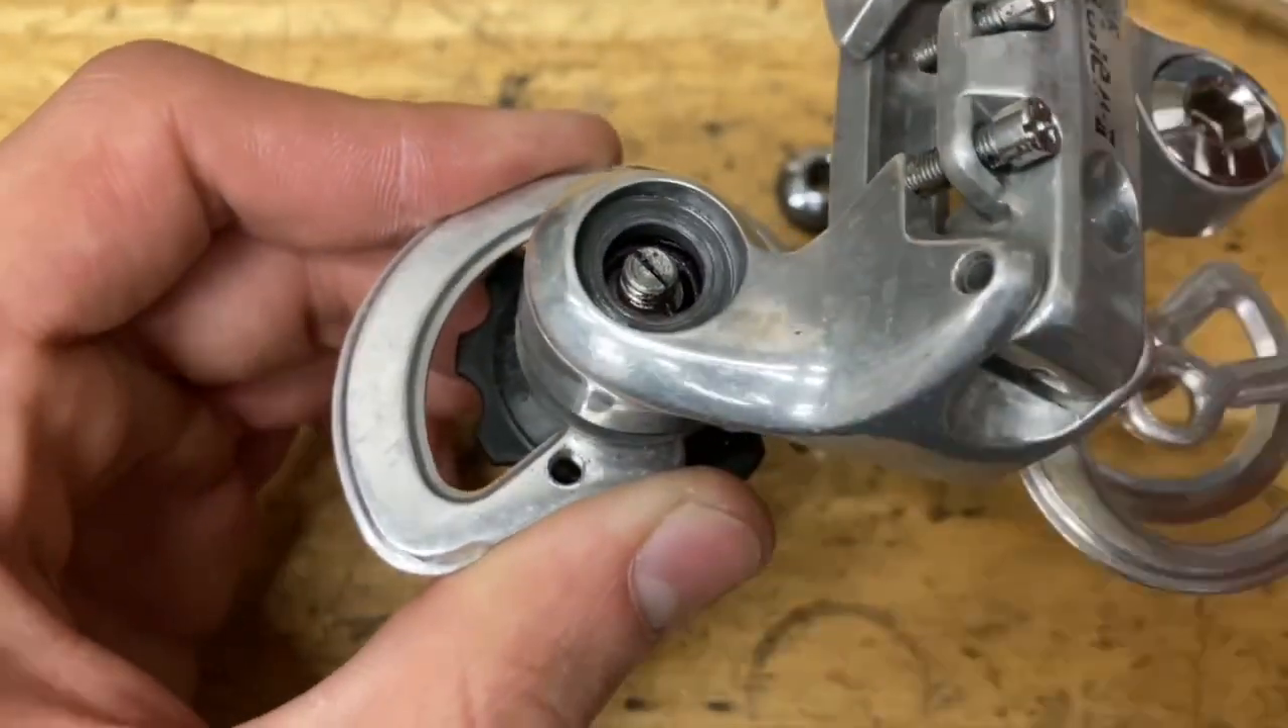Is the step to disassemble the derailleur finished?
No.